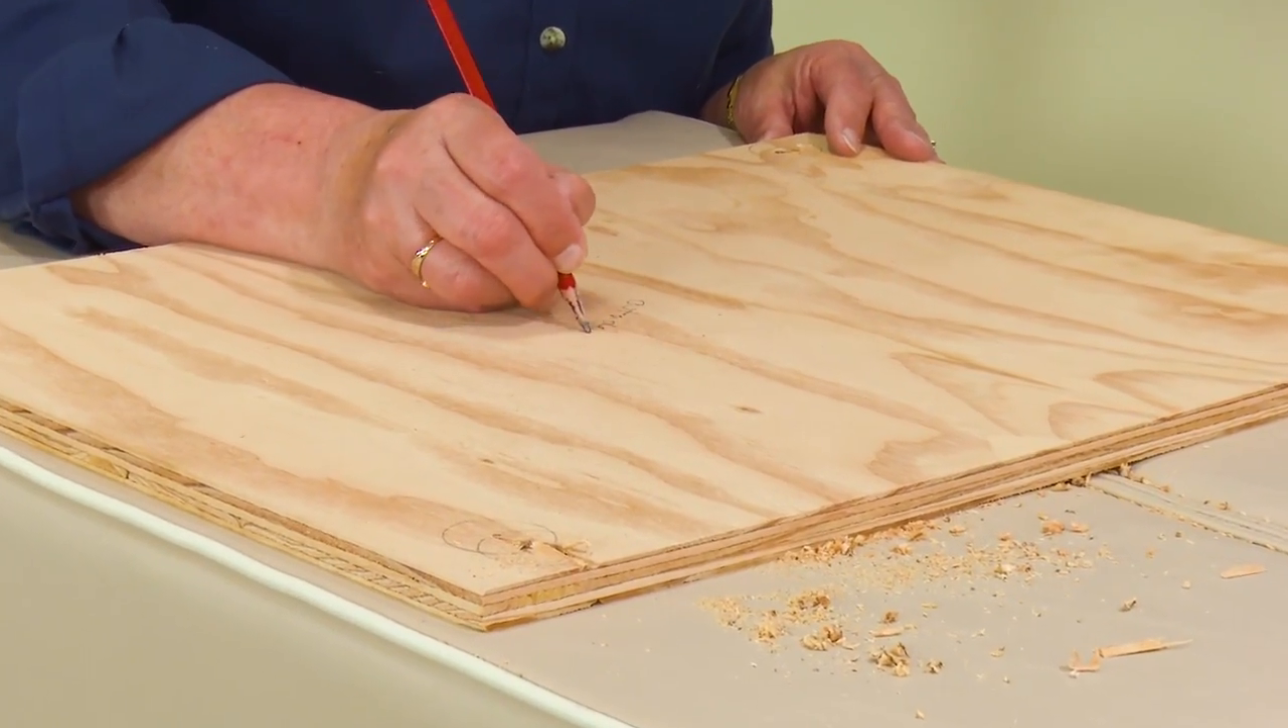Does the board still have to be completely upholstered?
Yes.